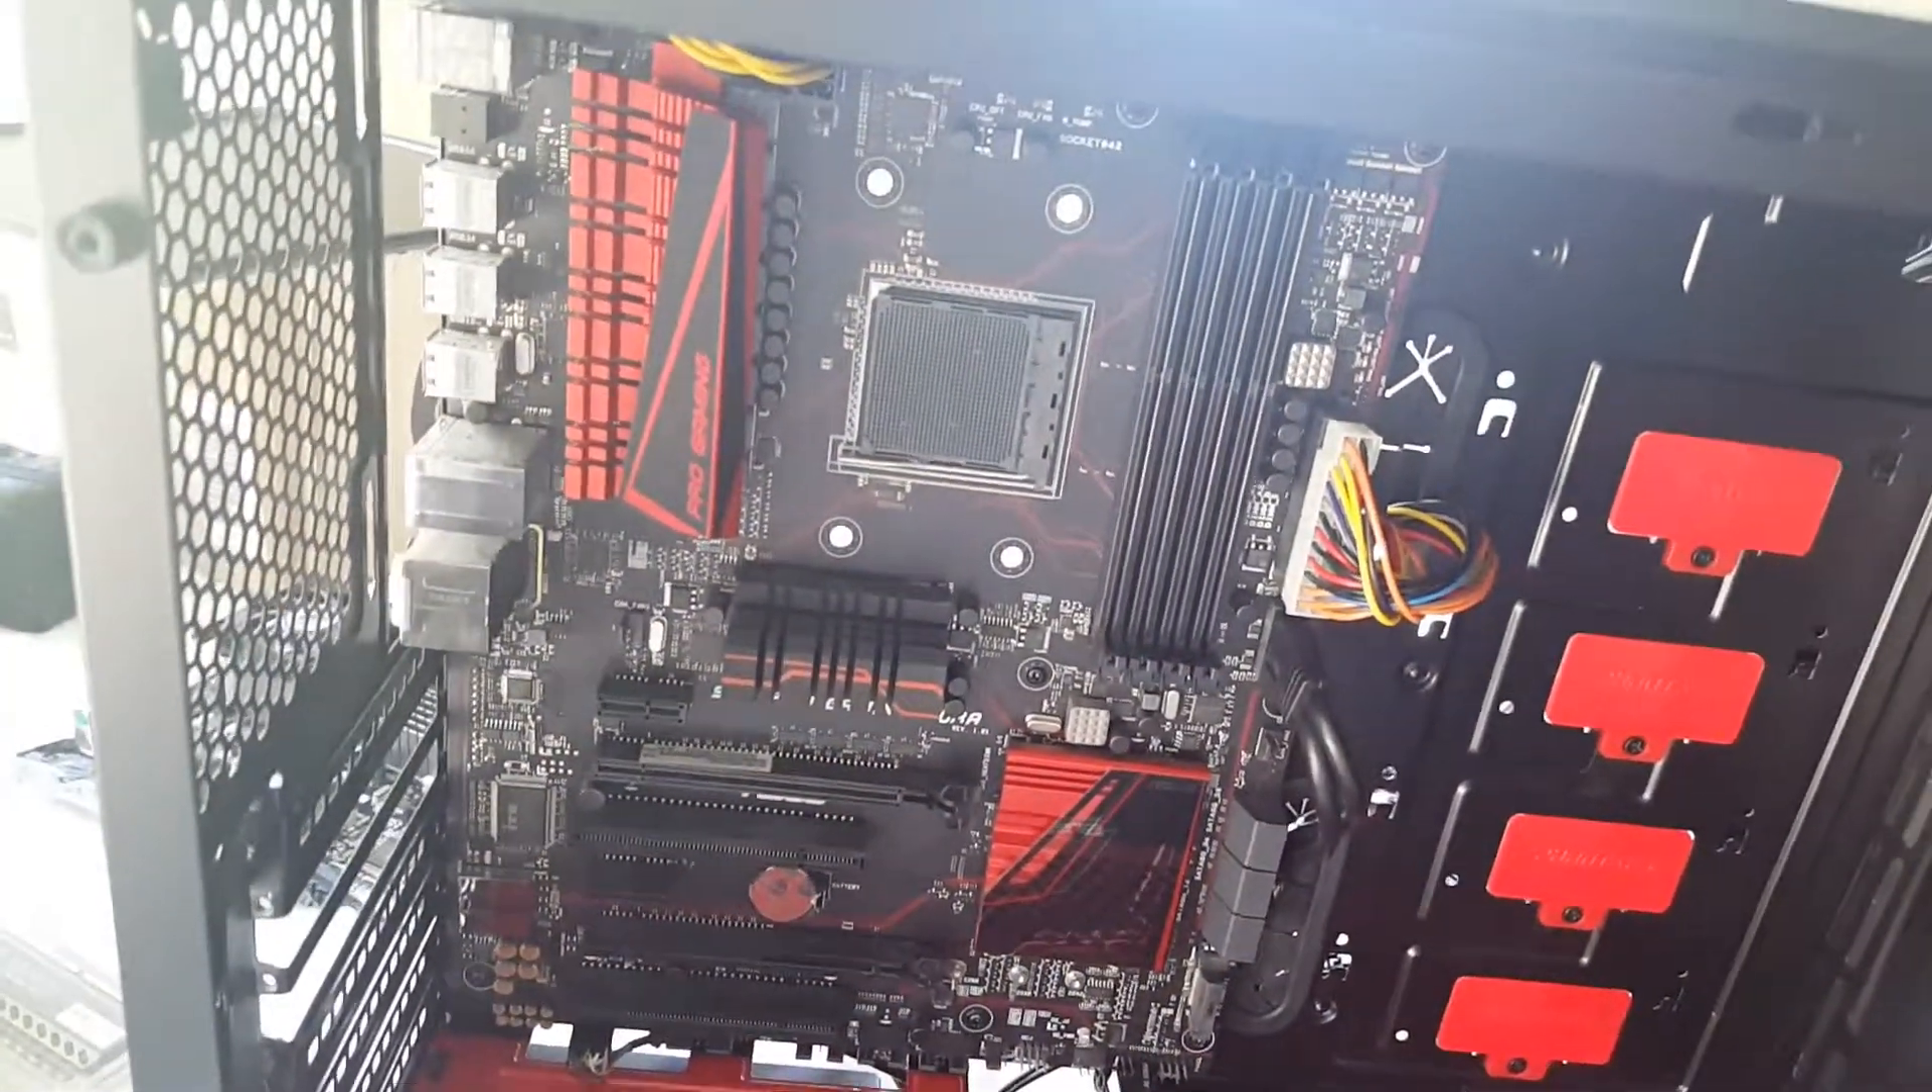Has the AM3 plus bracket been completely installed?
No.